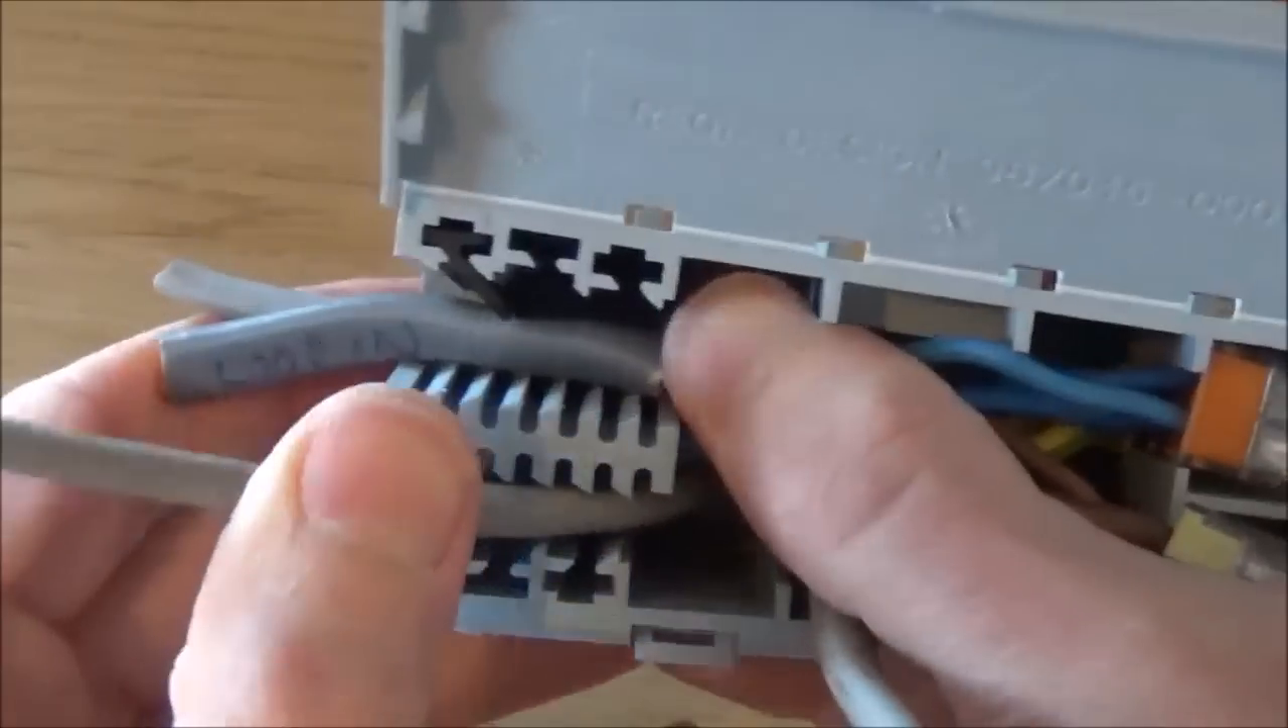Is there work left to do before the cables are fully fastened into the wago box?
Yes.